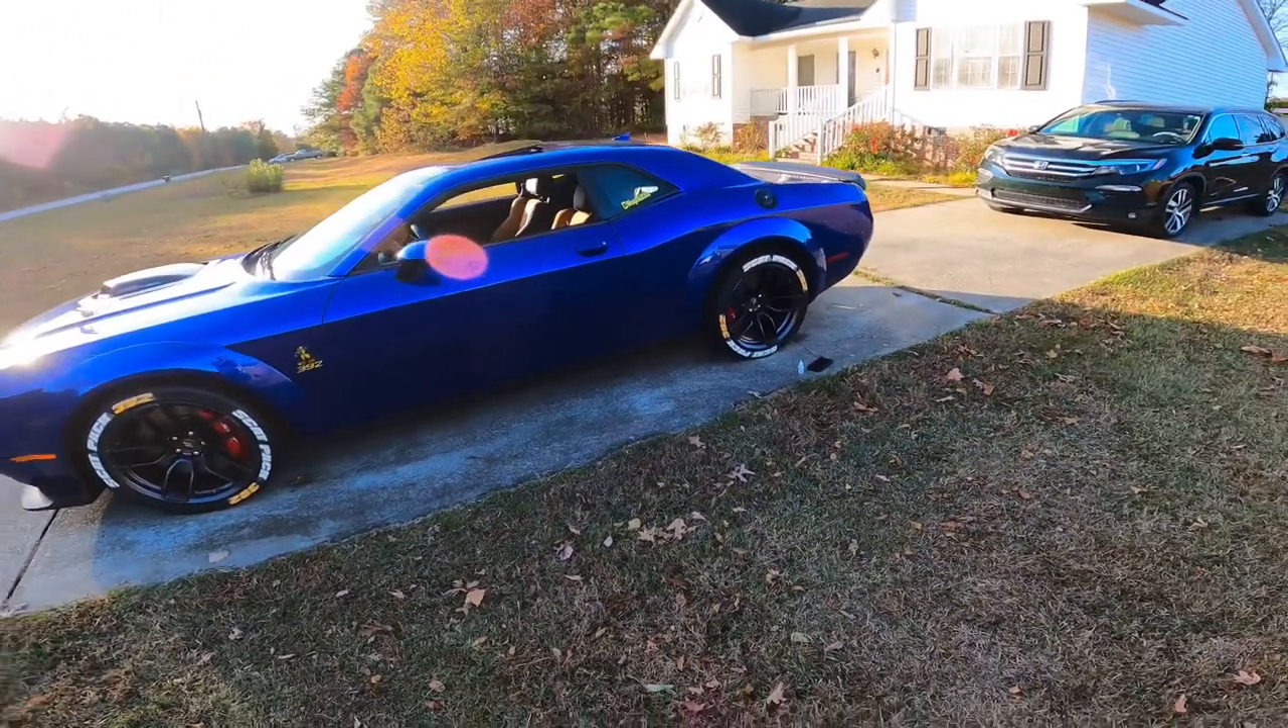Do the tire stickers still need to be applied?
No.